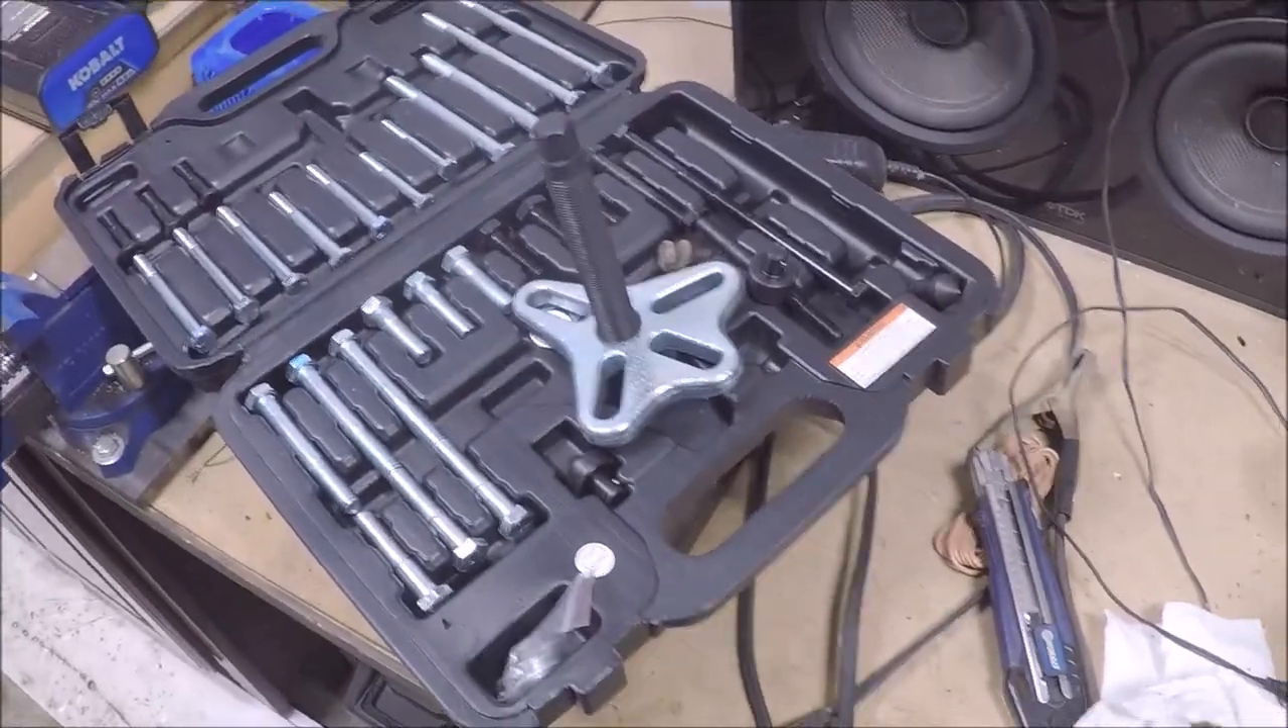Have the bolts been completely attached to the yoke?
No.